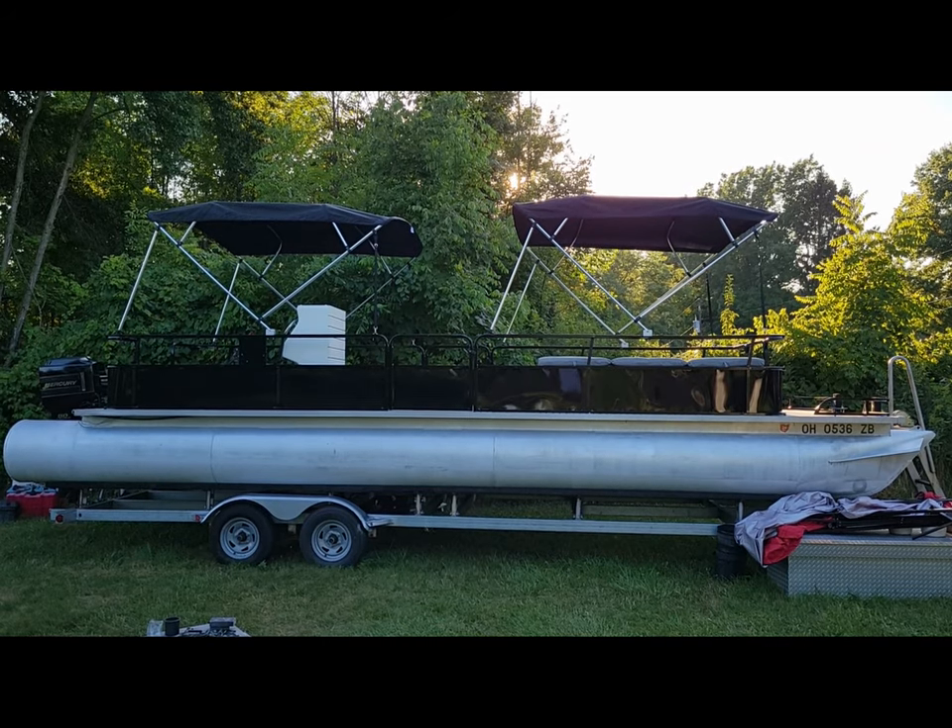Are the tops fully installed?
Yes.